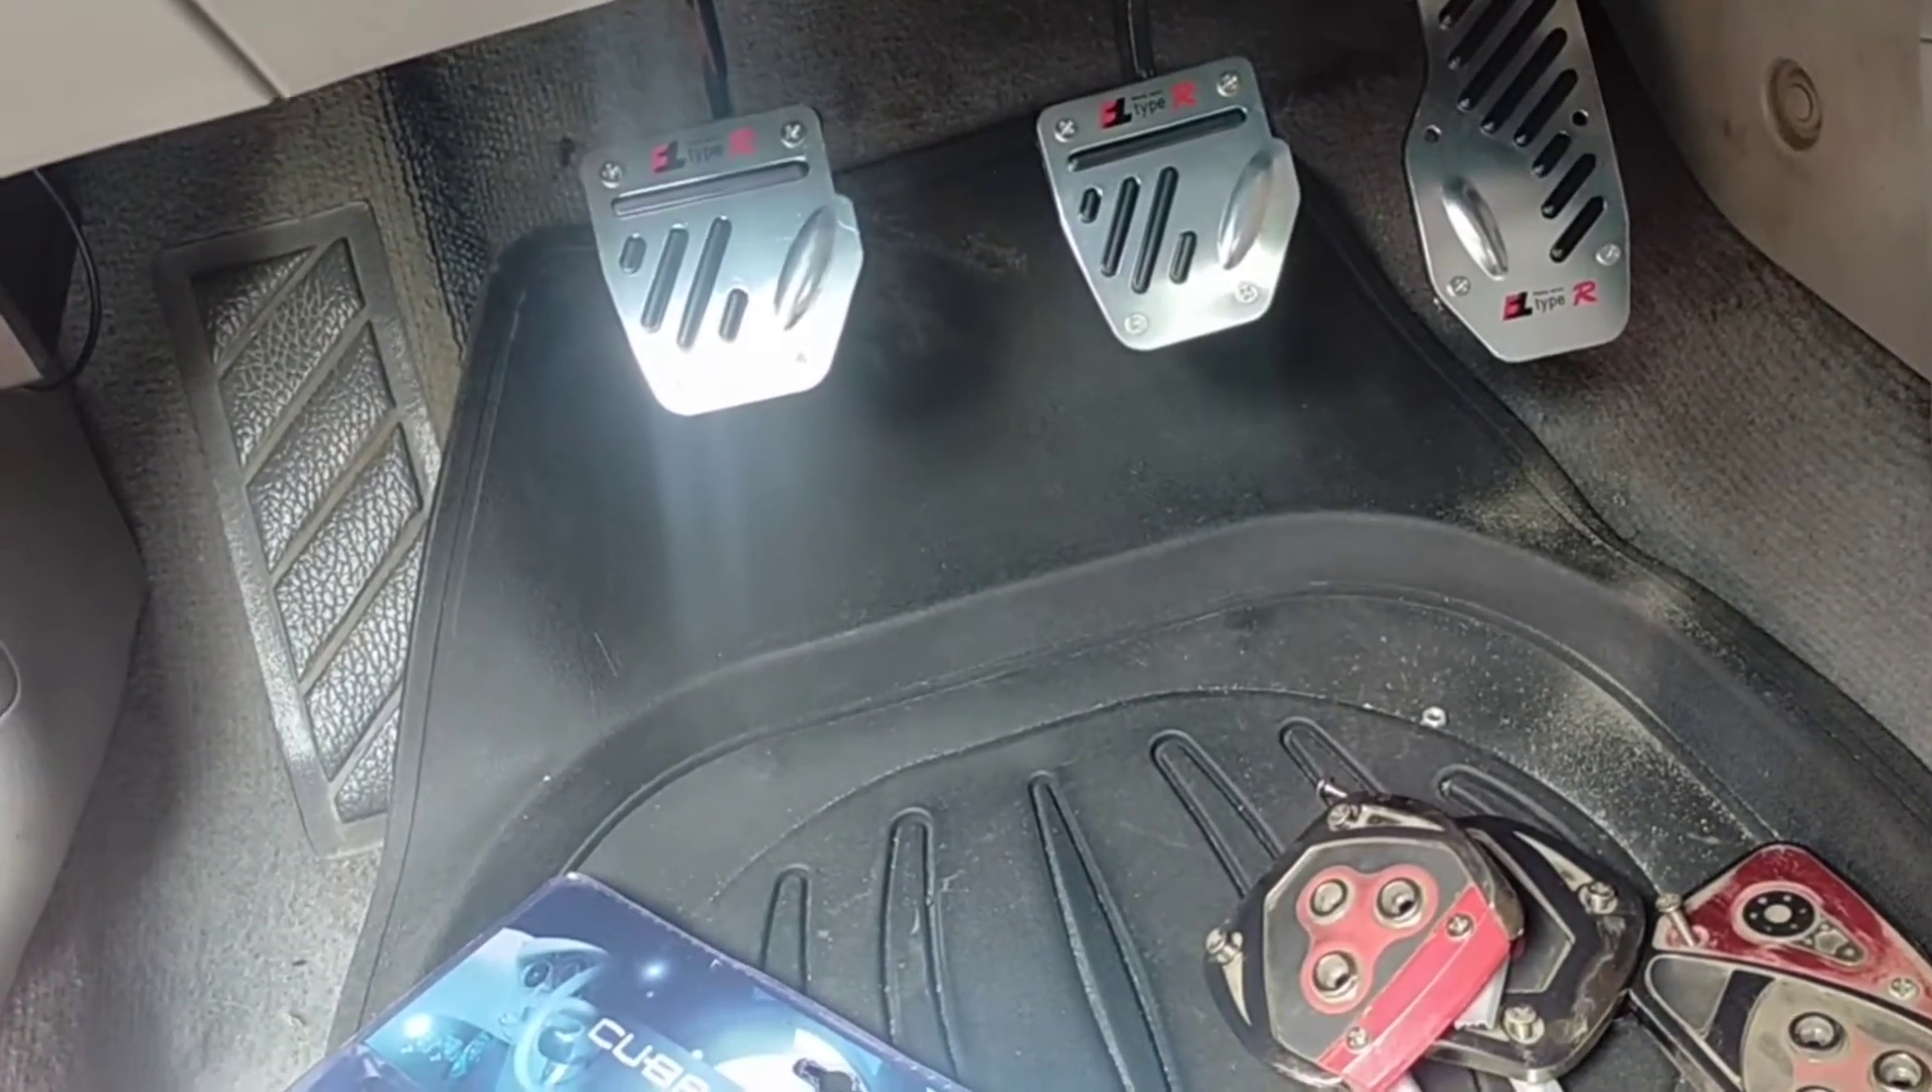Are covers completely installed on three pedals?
Yes.